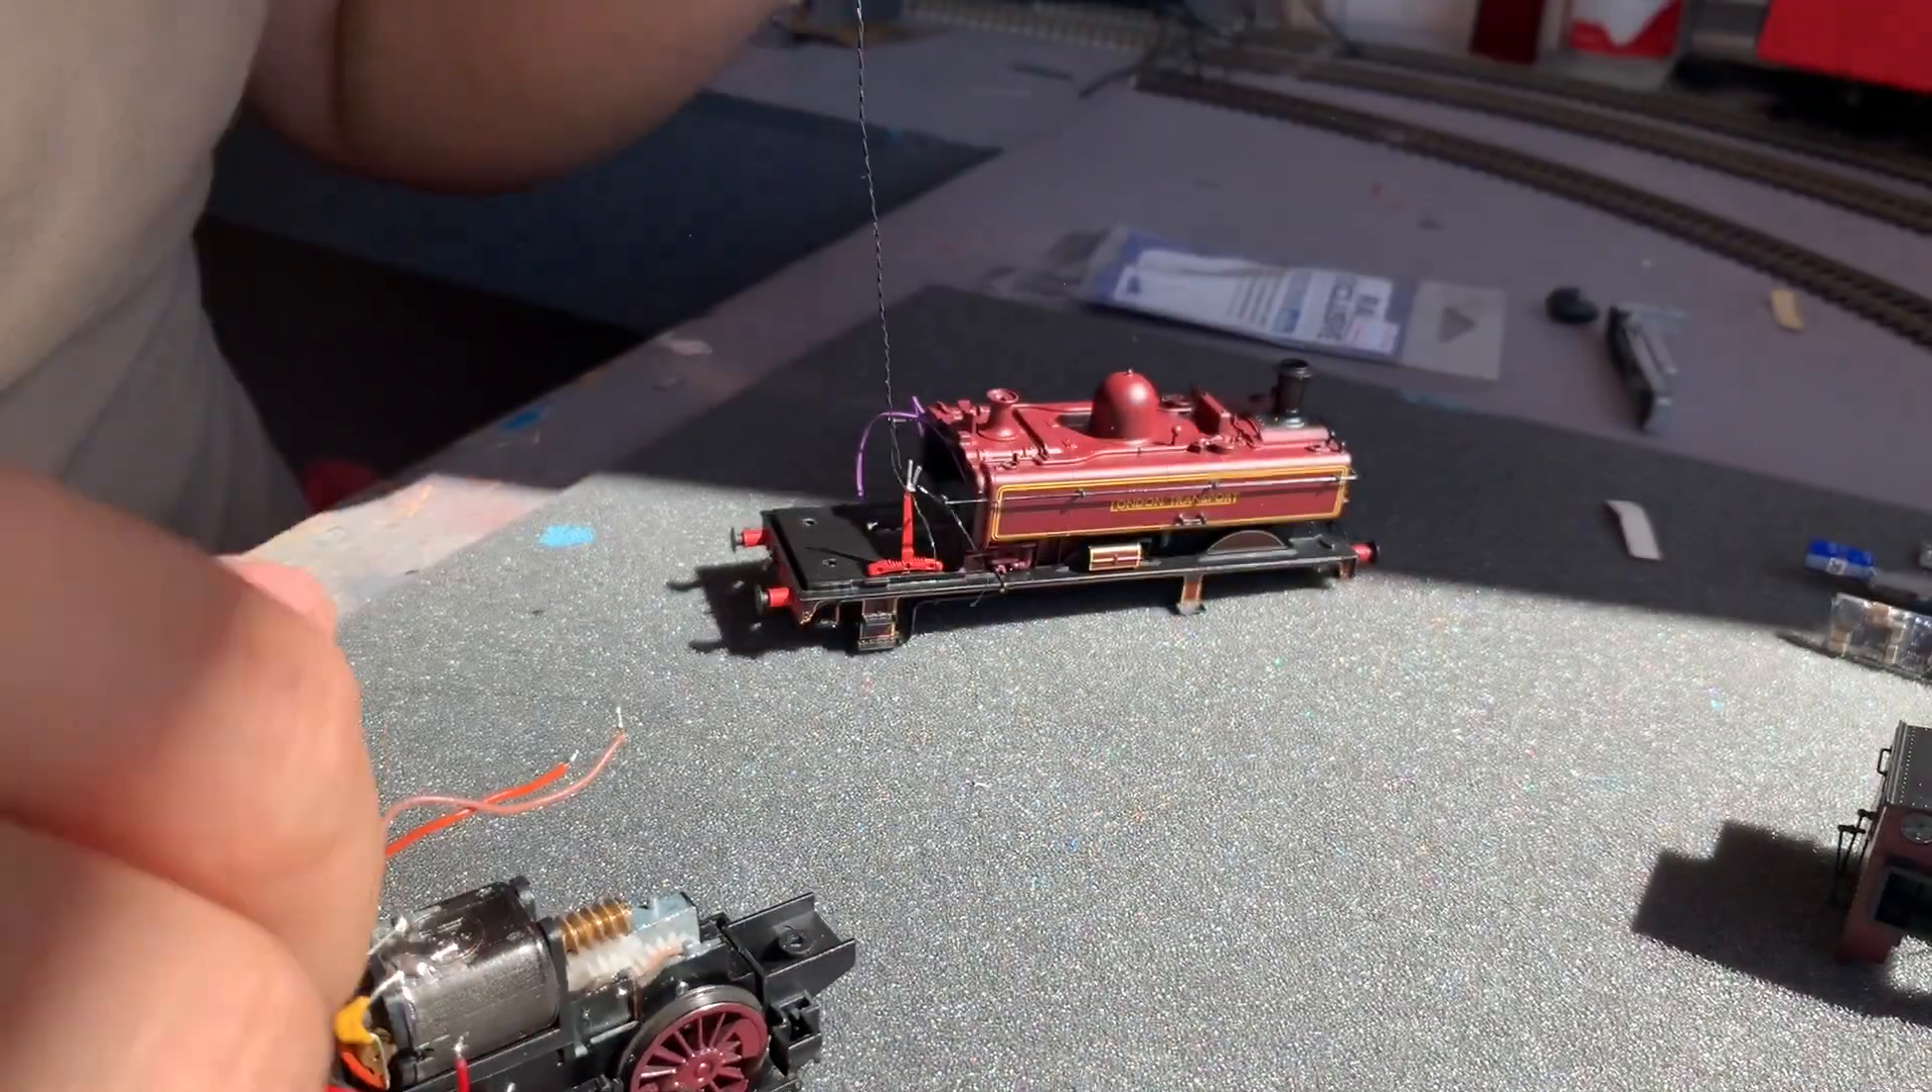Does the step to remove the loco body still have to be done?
No.